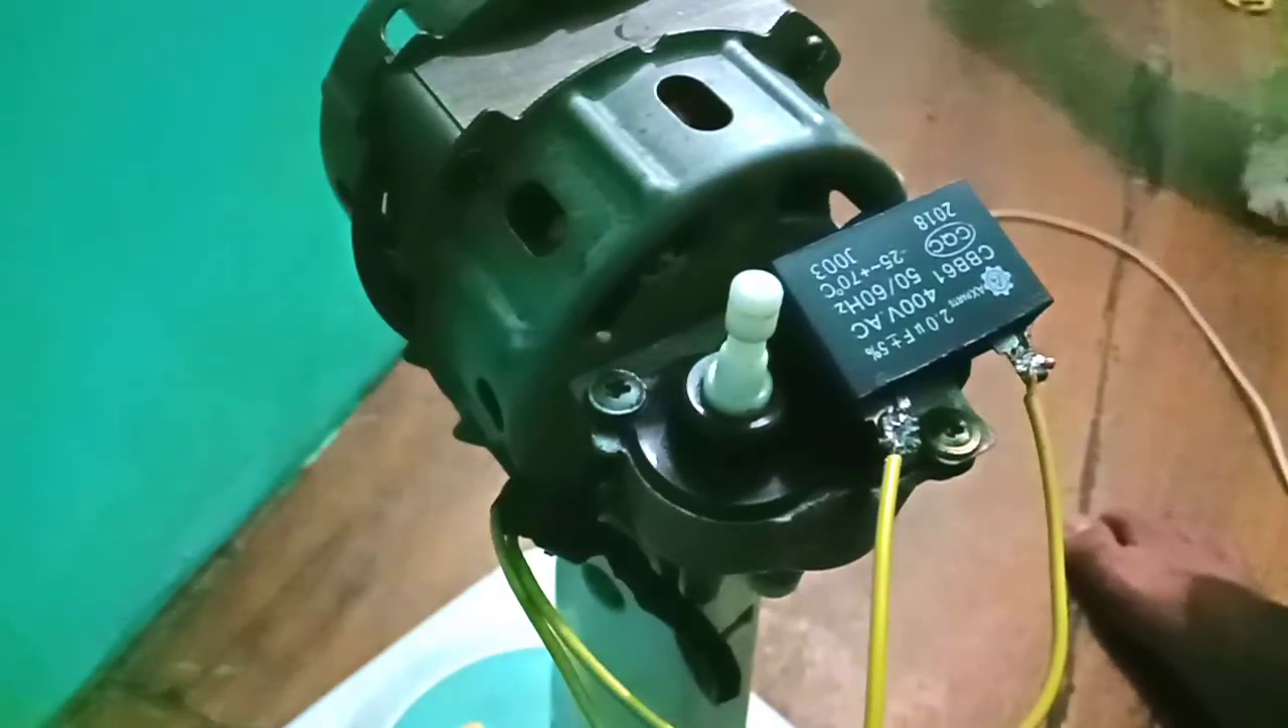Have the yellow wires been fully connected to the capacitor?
Yes.